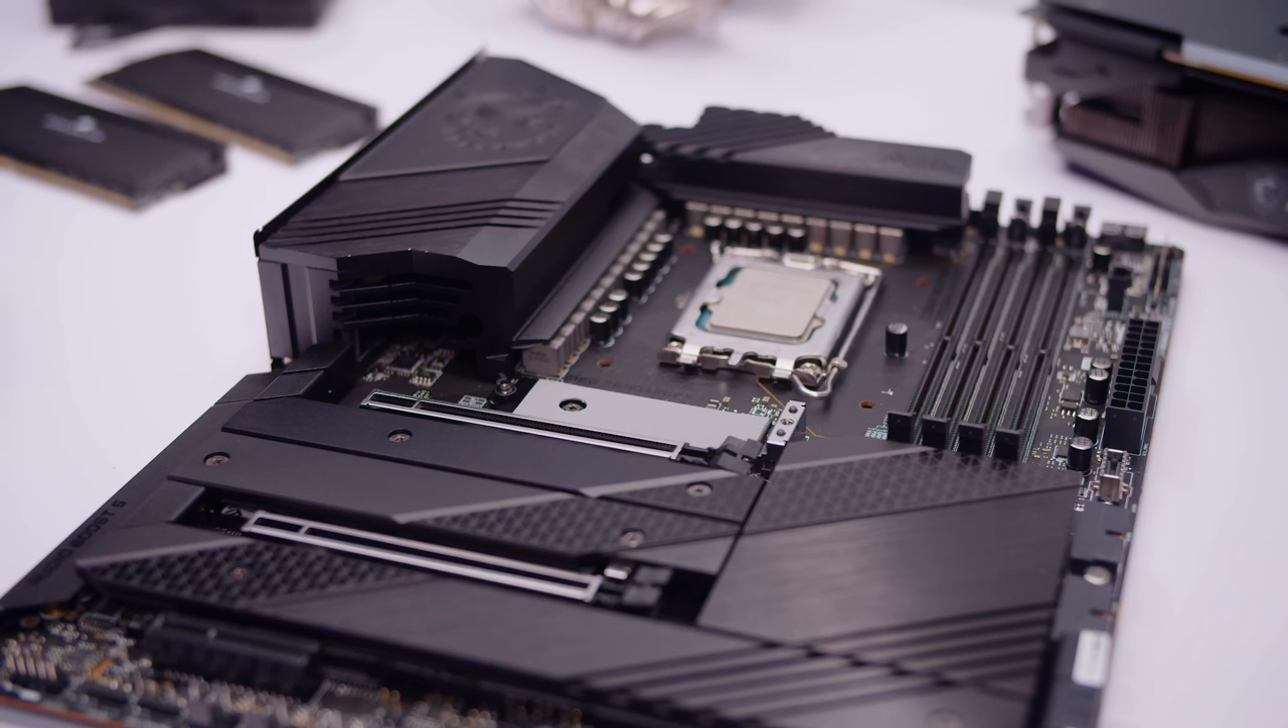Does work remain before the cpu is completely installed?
No.